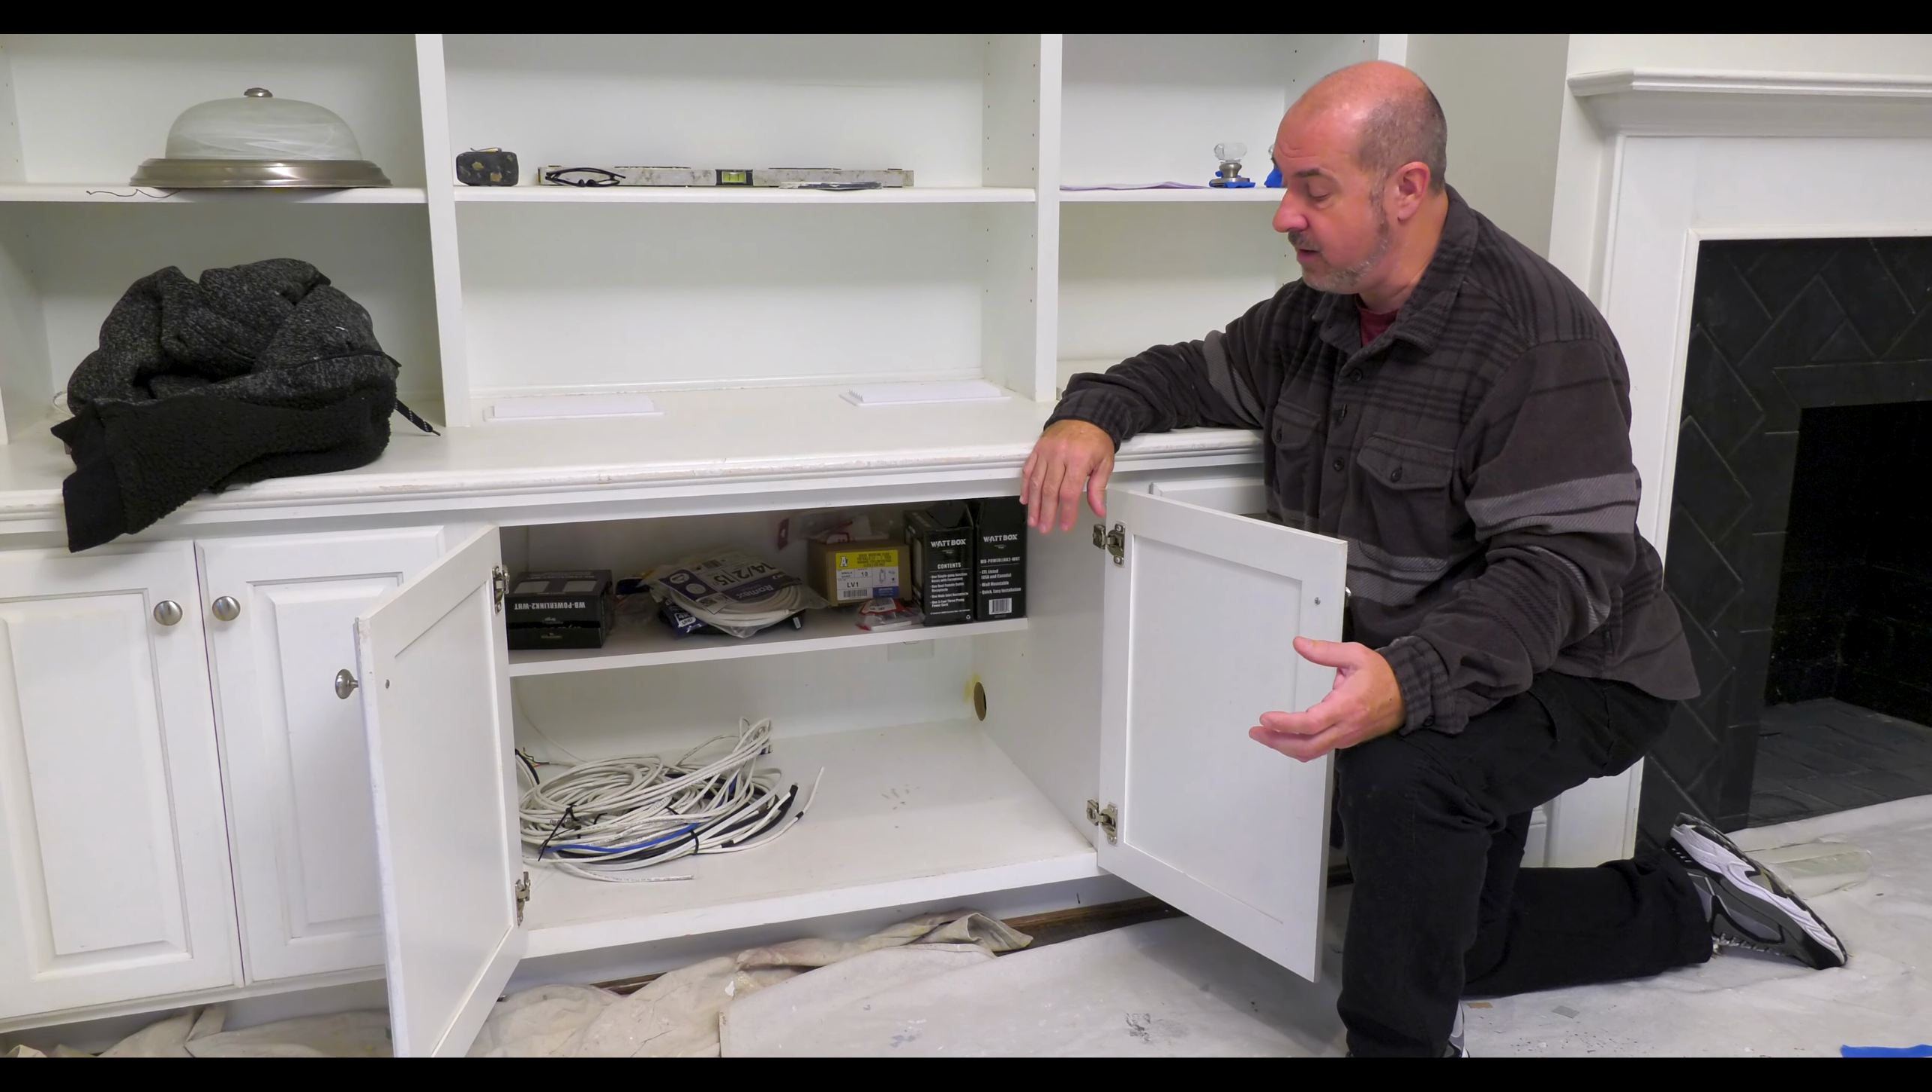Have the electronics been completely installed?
No.